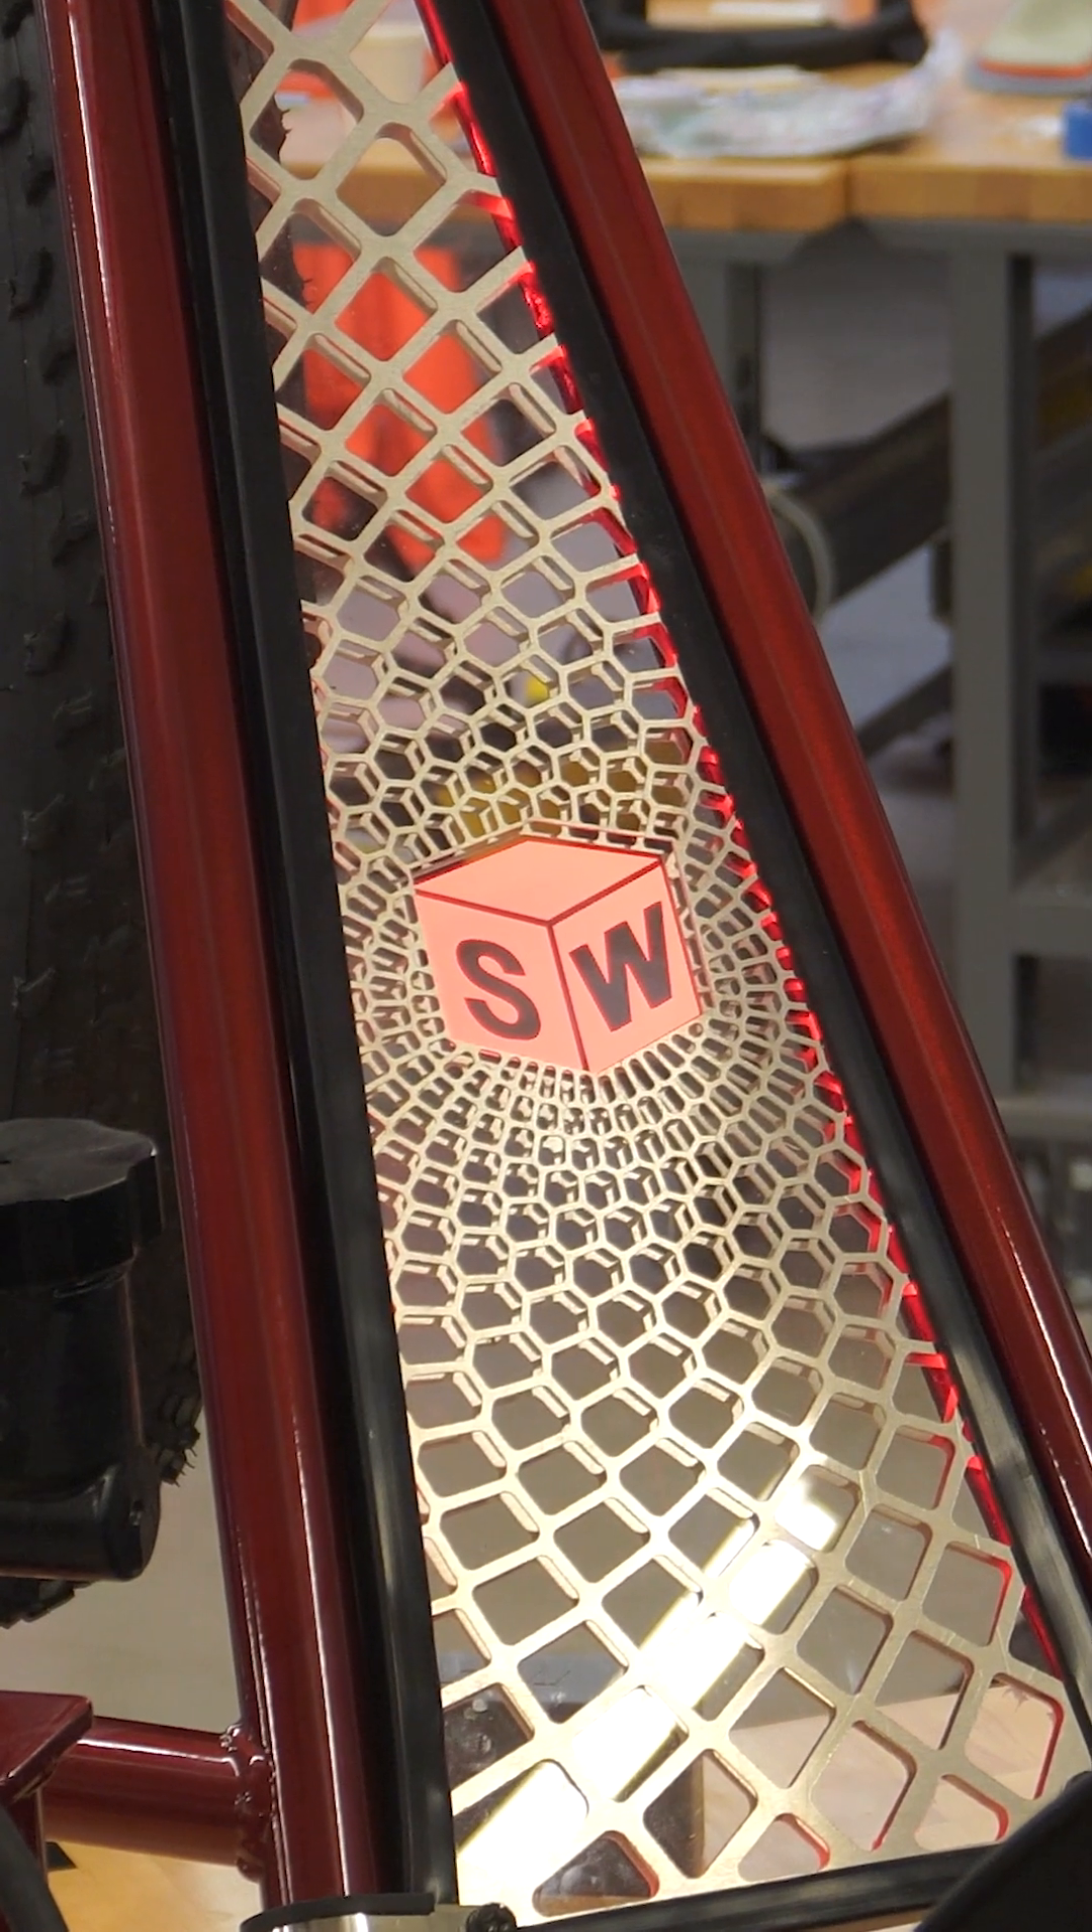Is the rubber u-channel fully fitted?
Yes.